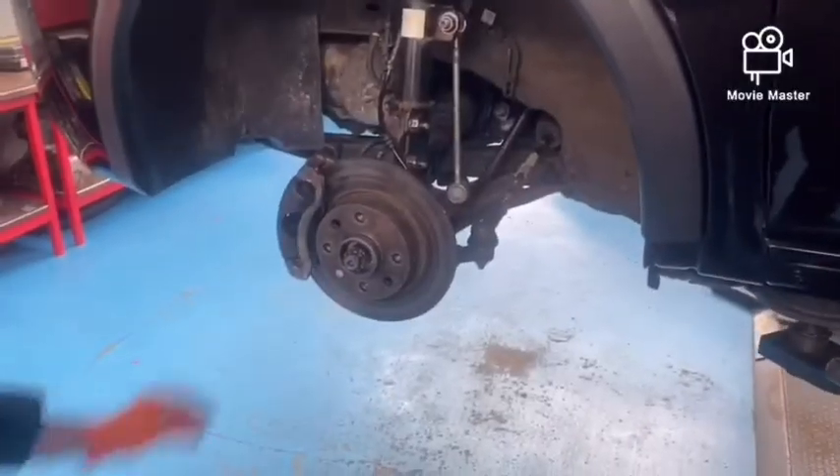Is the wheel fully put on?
No.